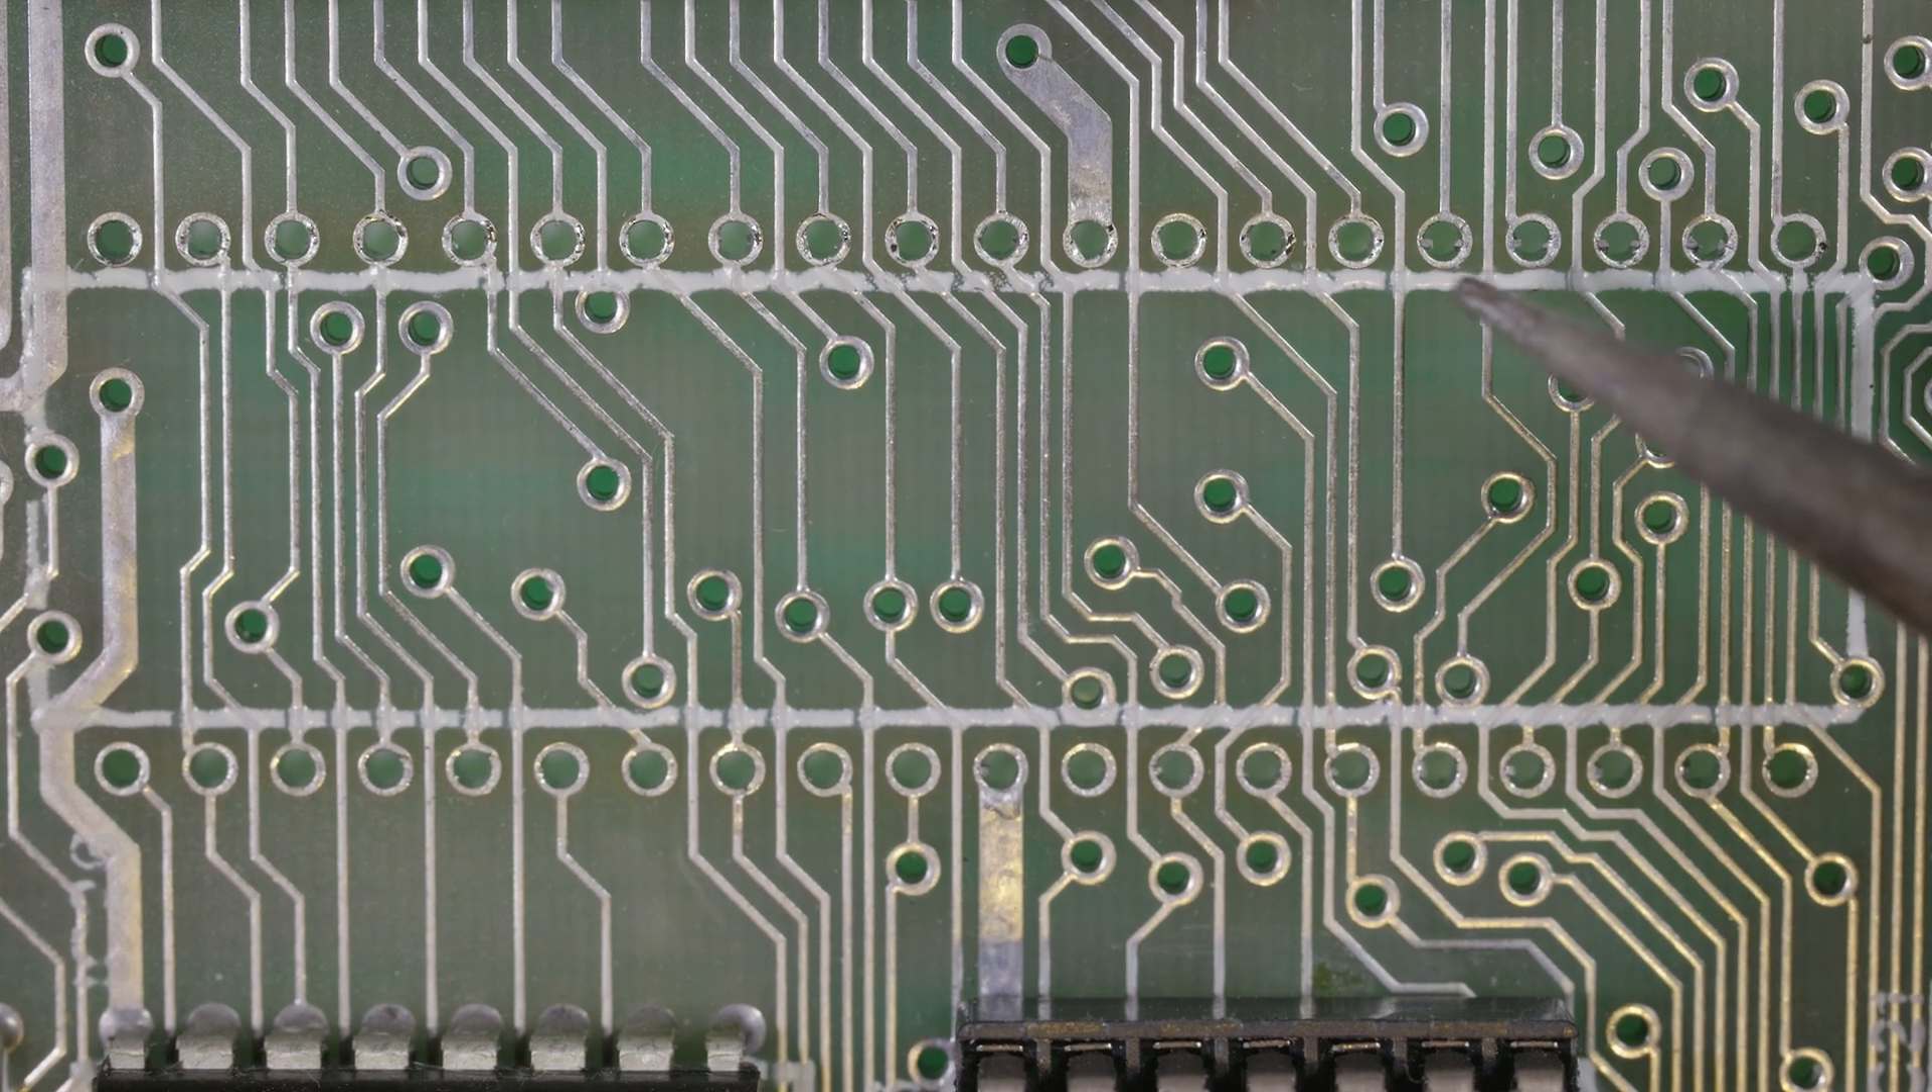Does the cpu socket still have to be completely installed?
Yes.